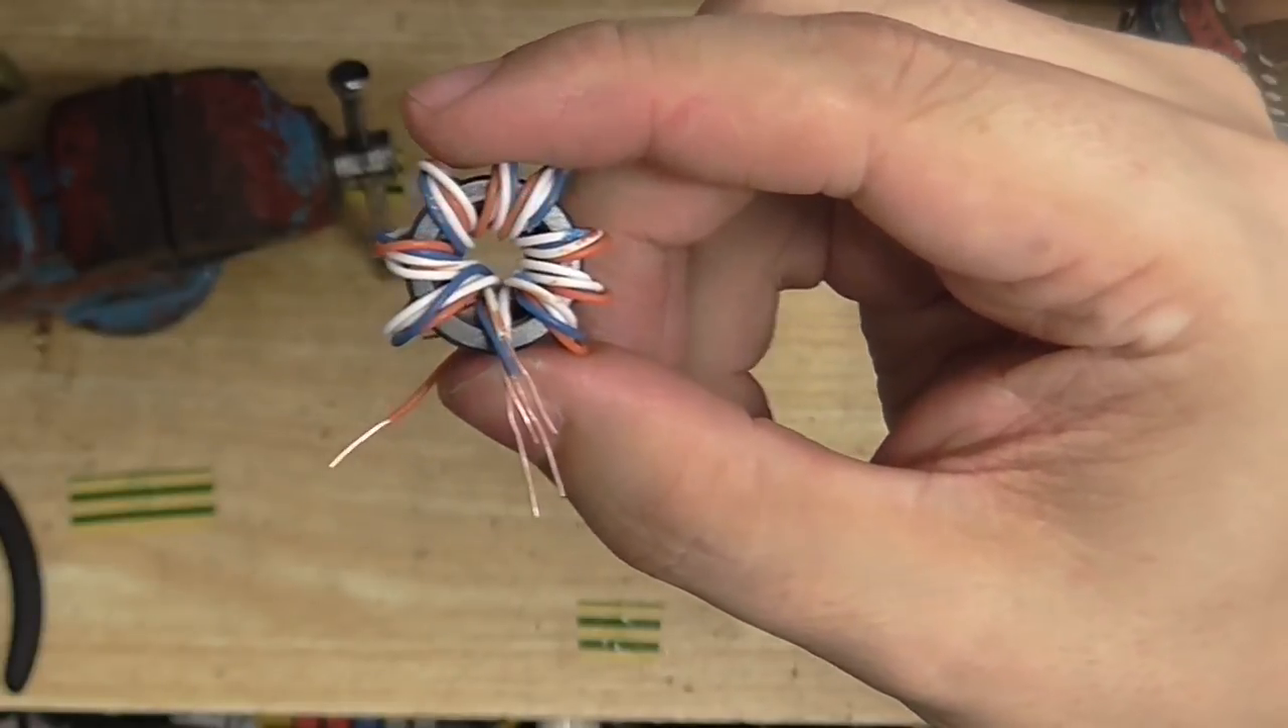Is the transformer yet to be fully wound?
No.